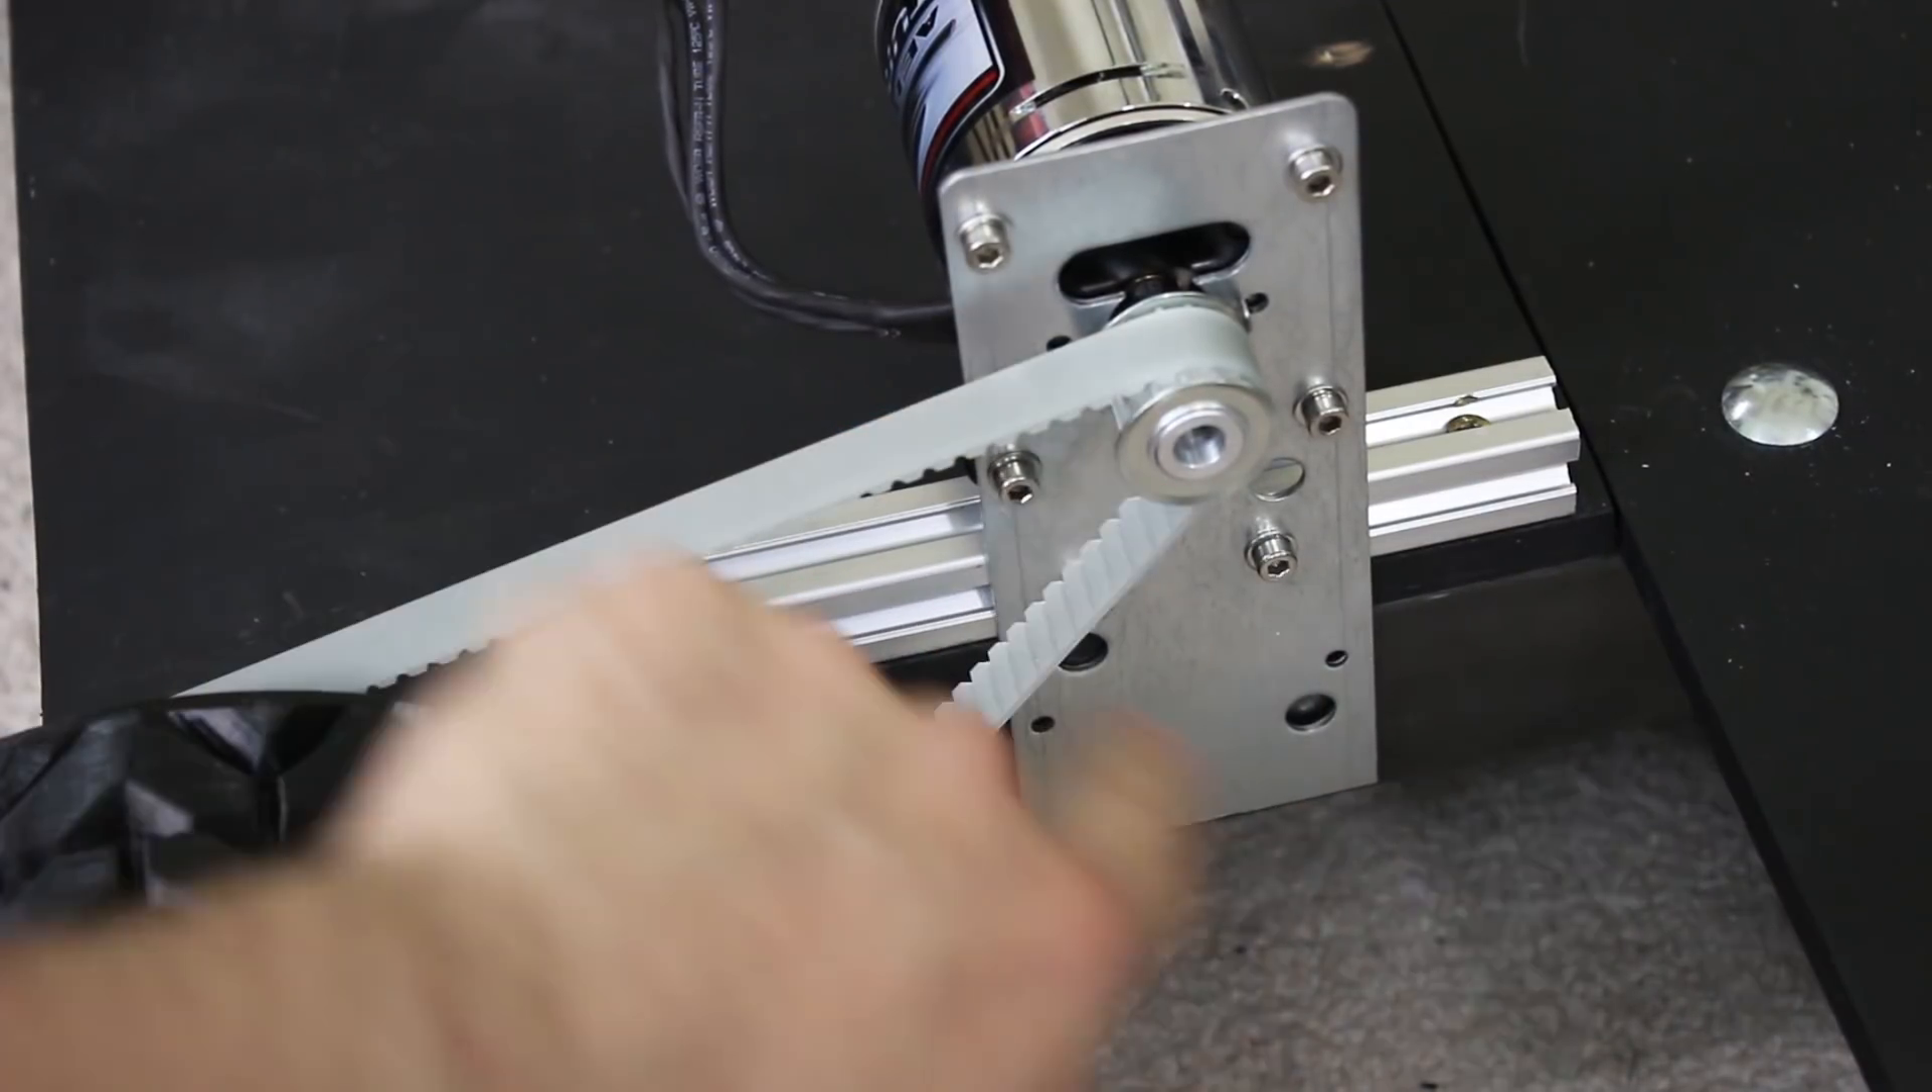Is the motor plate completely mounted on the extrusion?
Yes.